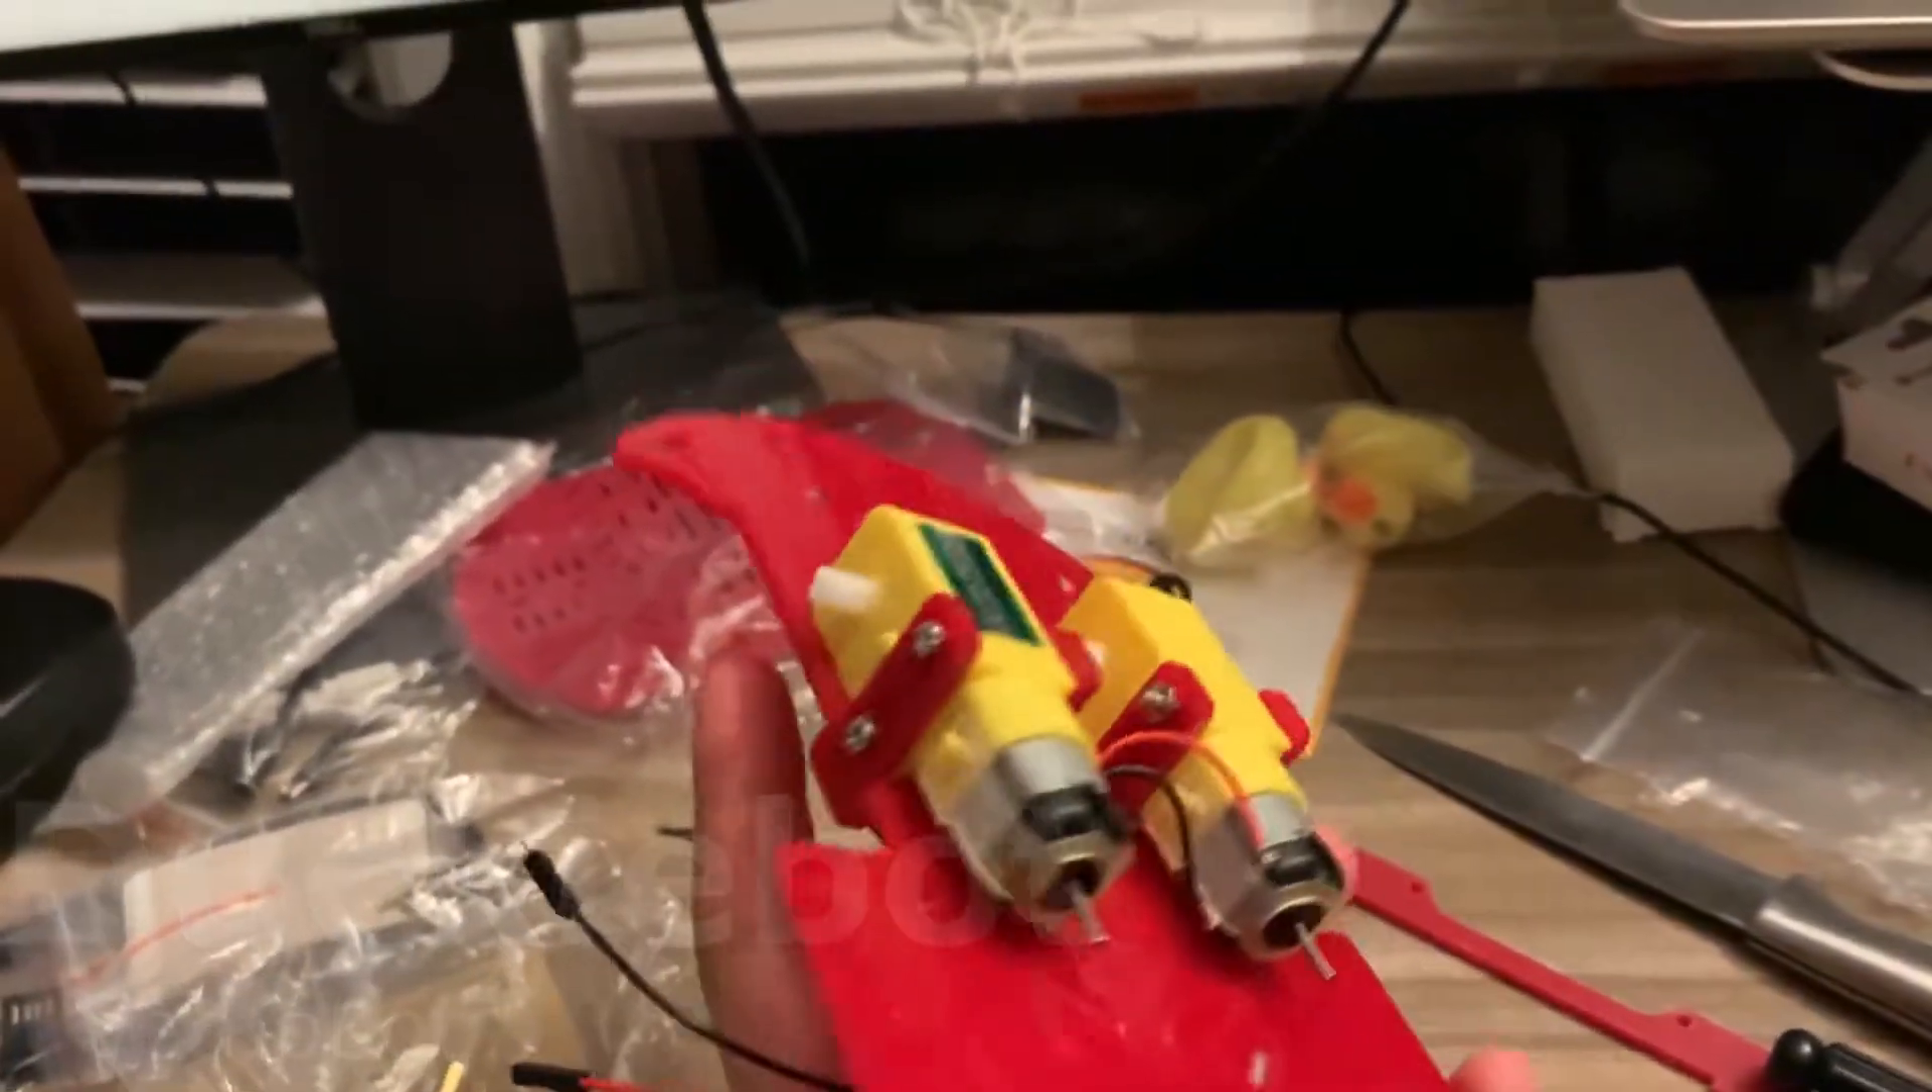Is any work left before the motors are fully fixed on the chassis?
No.